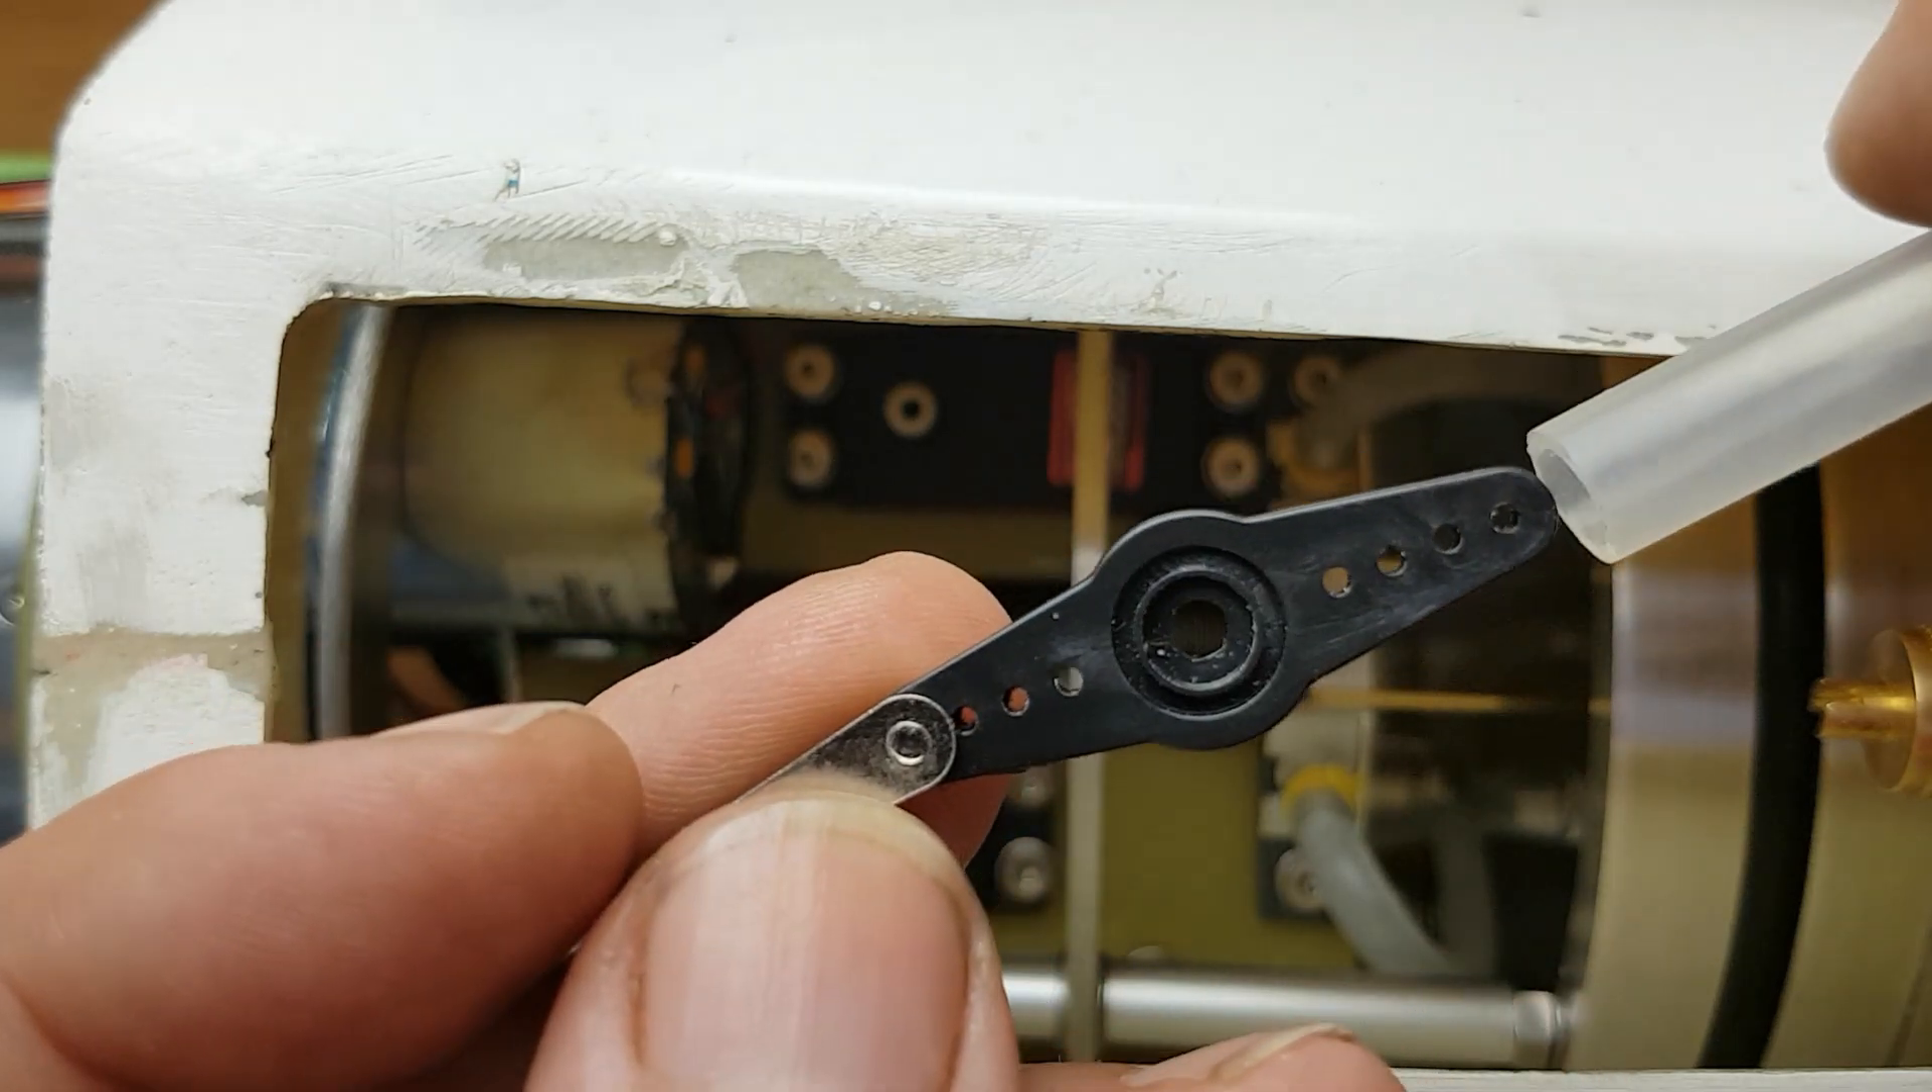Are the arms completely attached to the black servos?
No.